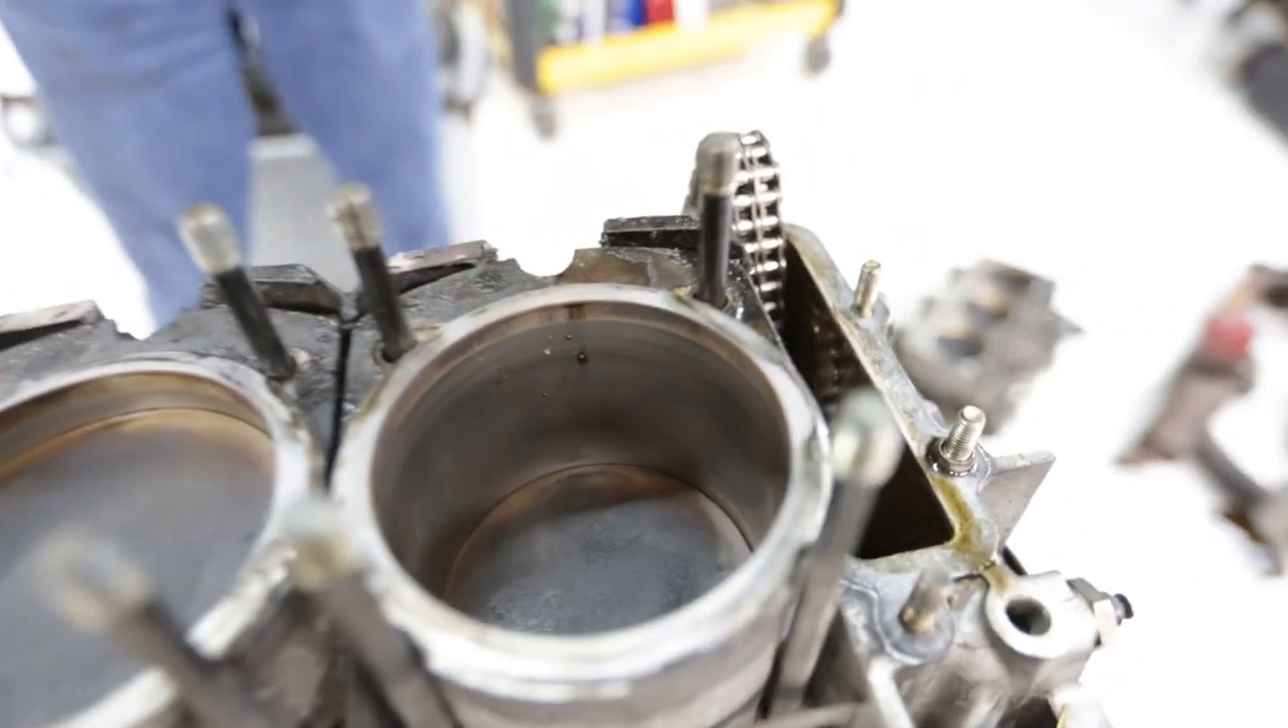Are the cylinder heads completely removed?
Yes.